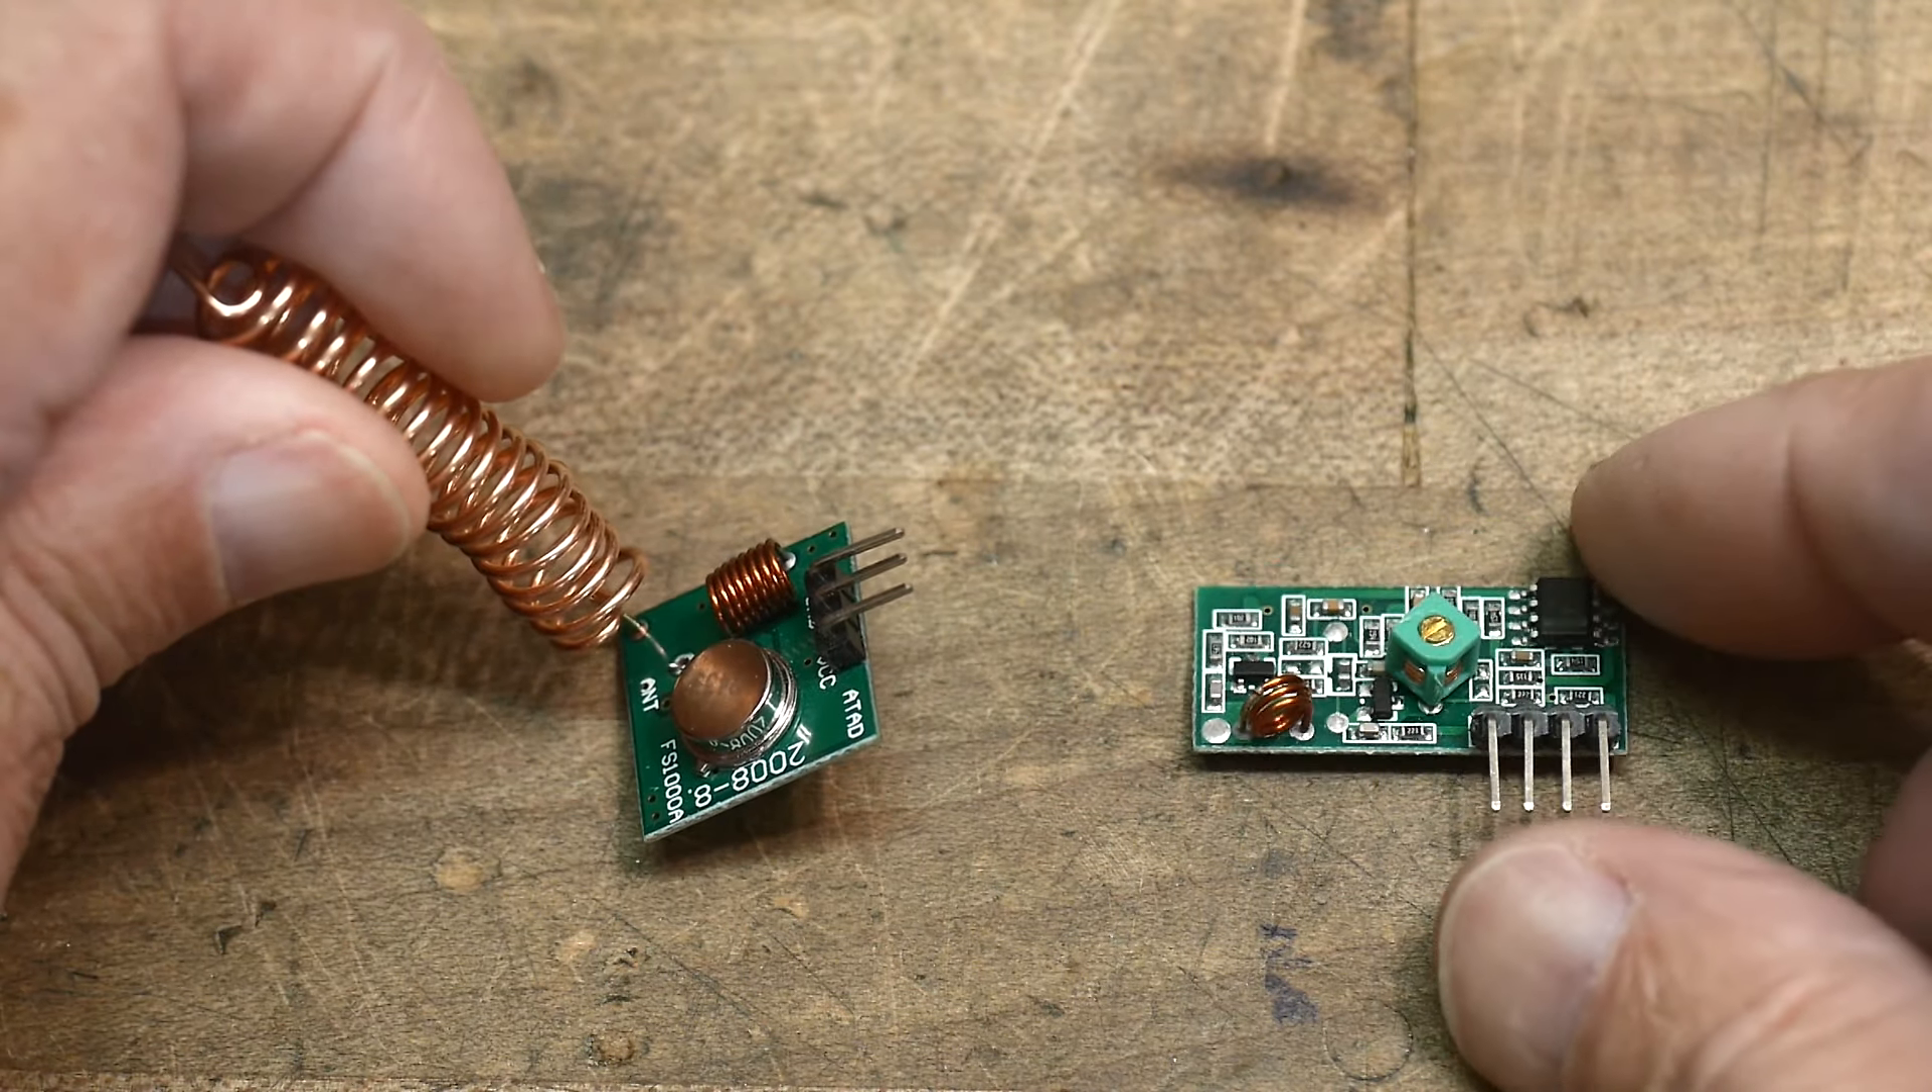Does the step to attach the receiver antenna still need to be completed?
Yes.